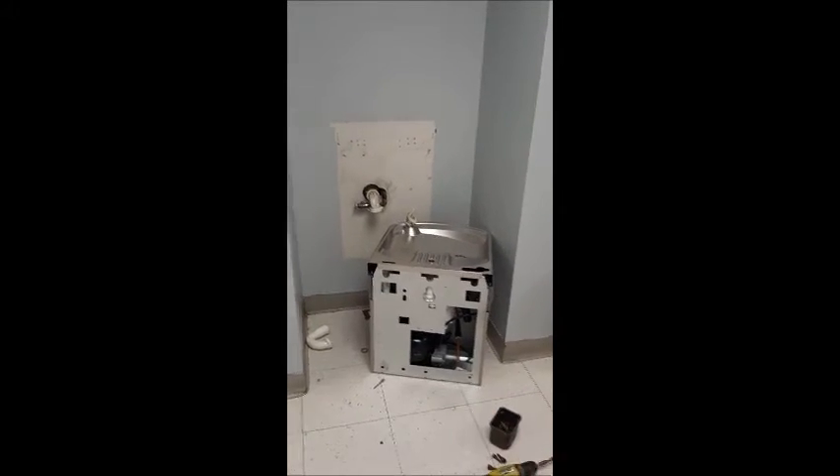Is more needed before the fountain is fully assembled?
Yes.